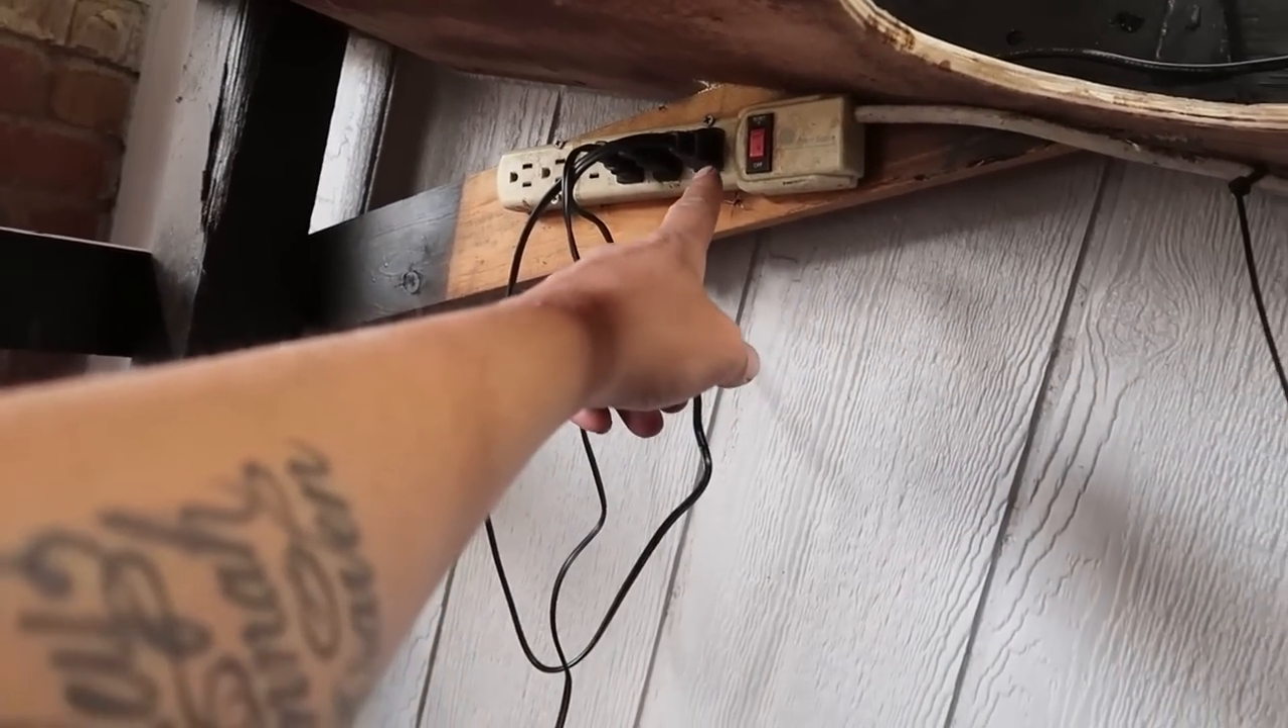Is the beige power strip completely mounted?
Yes.